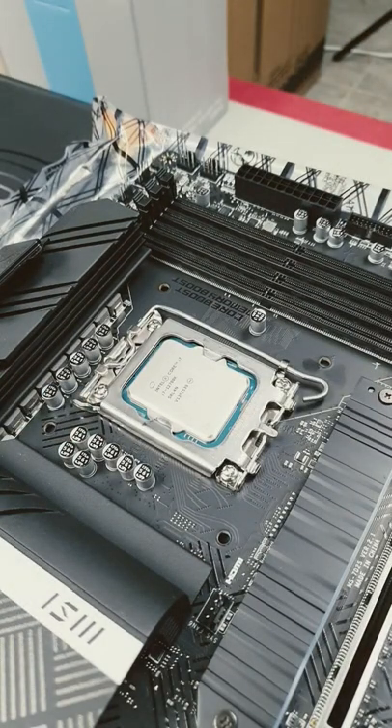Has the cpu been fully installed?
Yes.